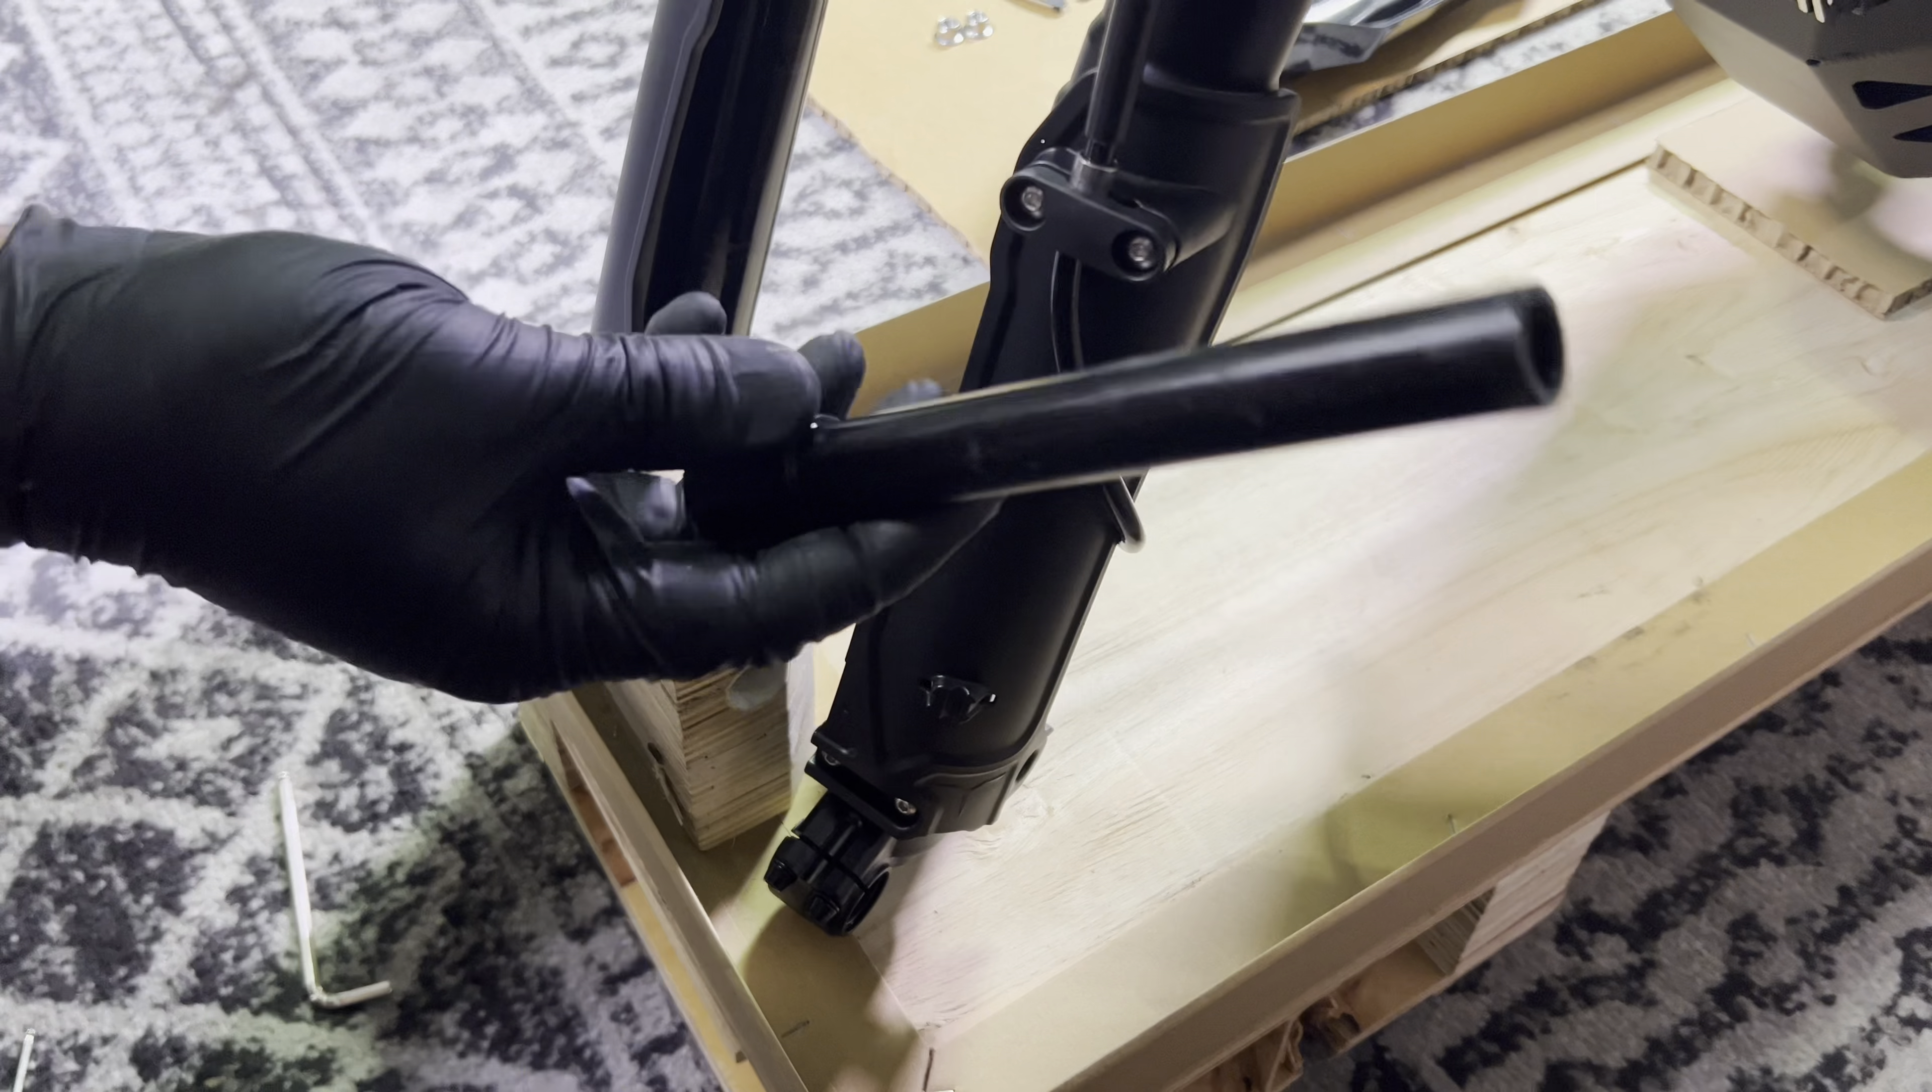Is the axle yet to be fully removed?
No.